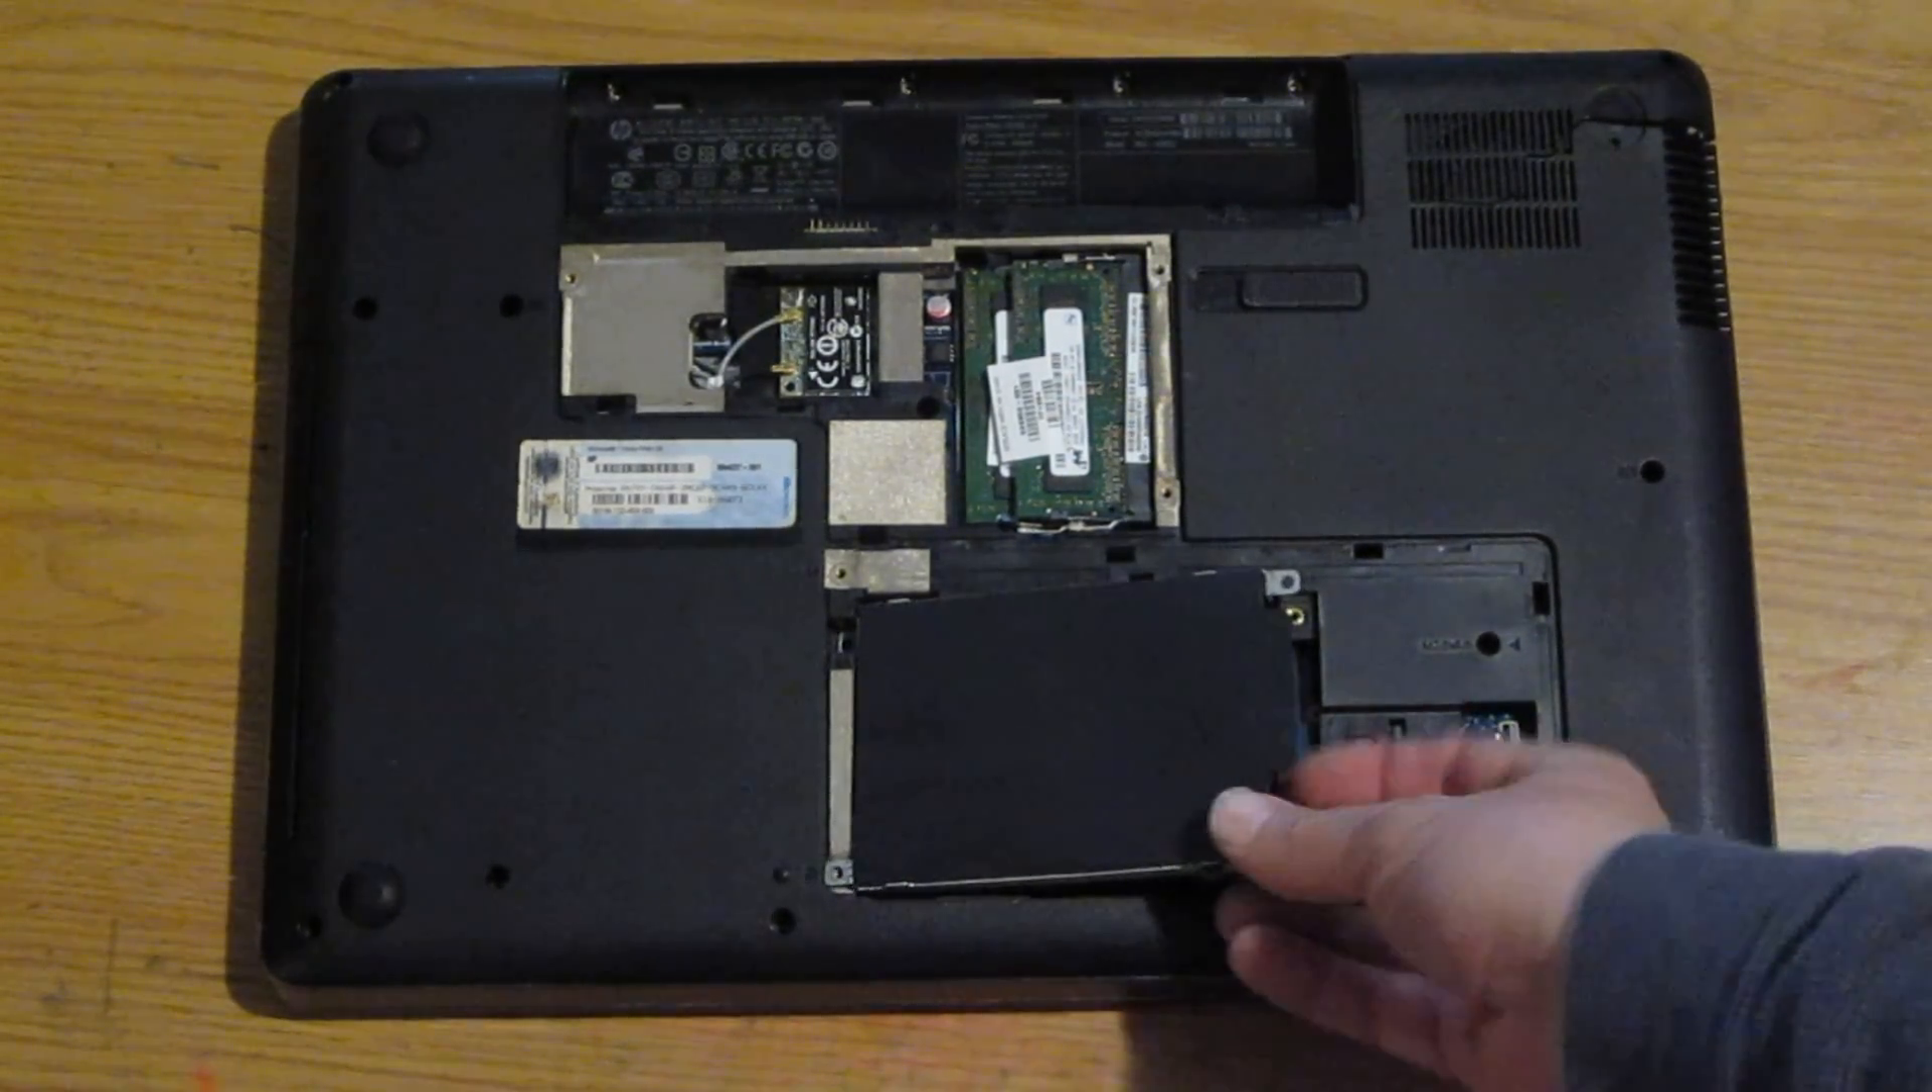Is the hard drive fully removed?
No.